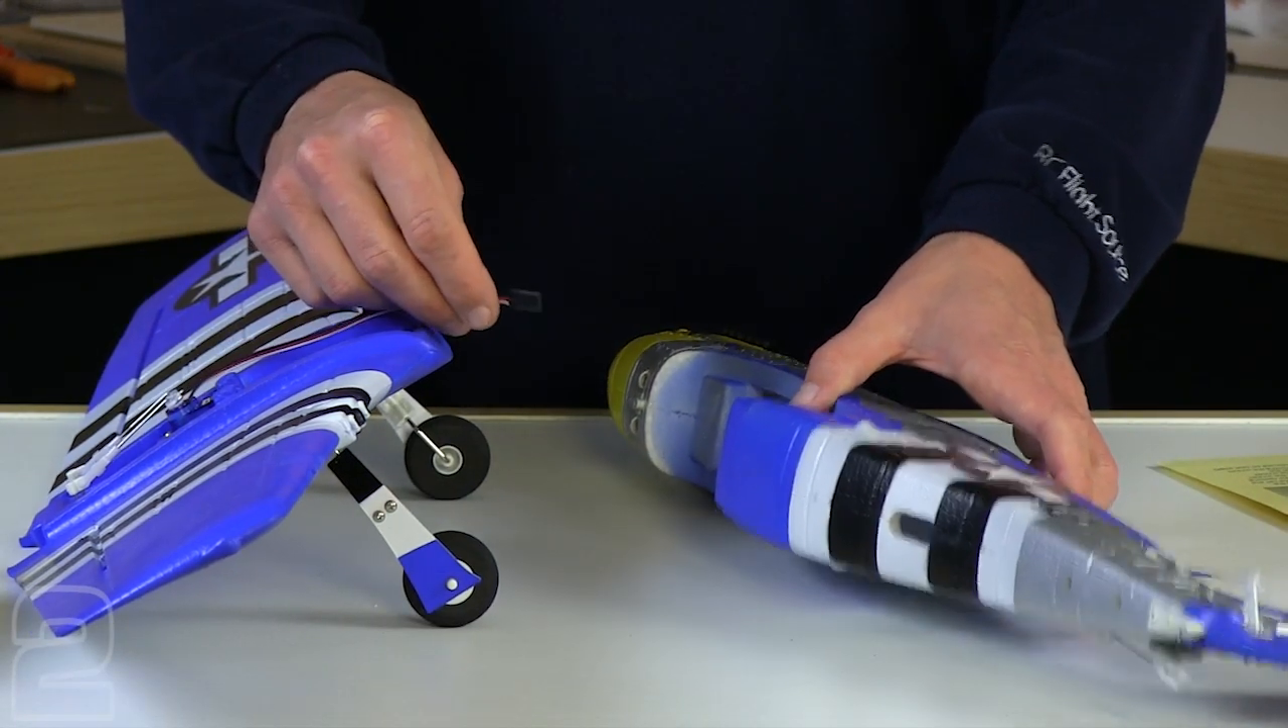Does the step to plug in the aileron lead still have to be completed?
Yes.